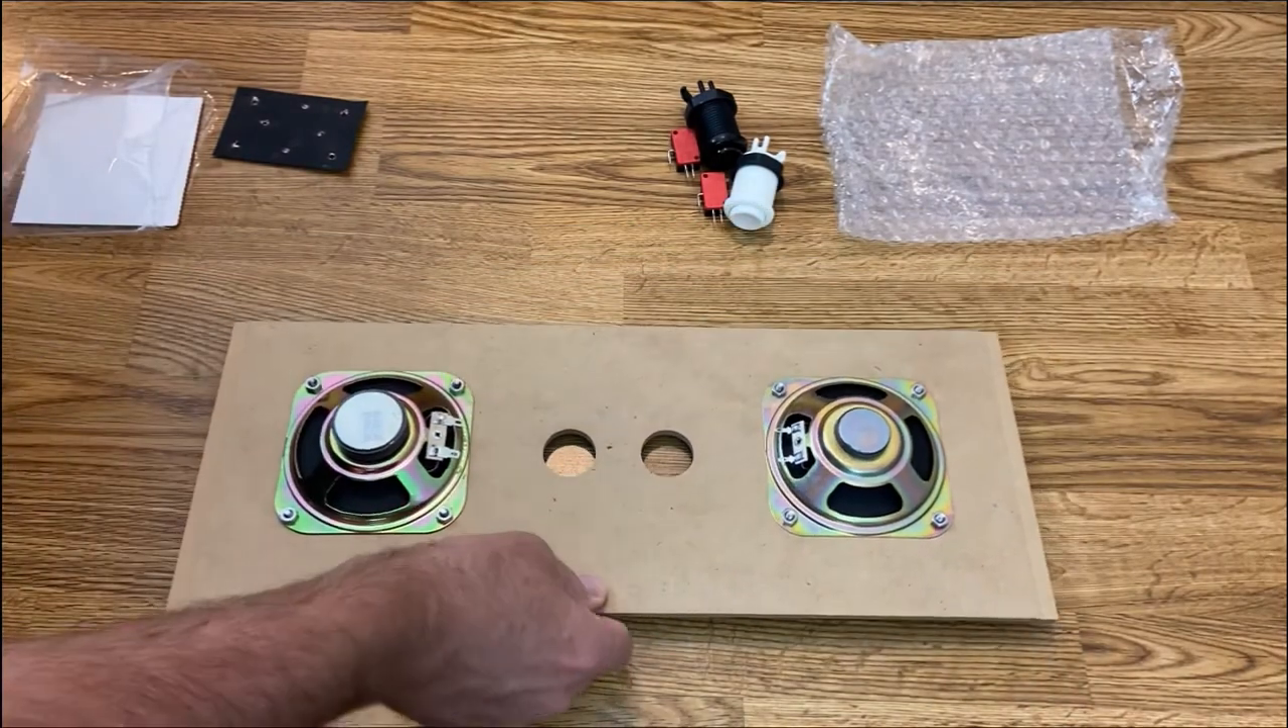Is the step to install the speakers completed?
Yes.